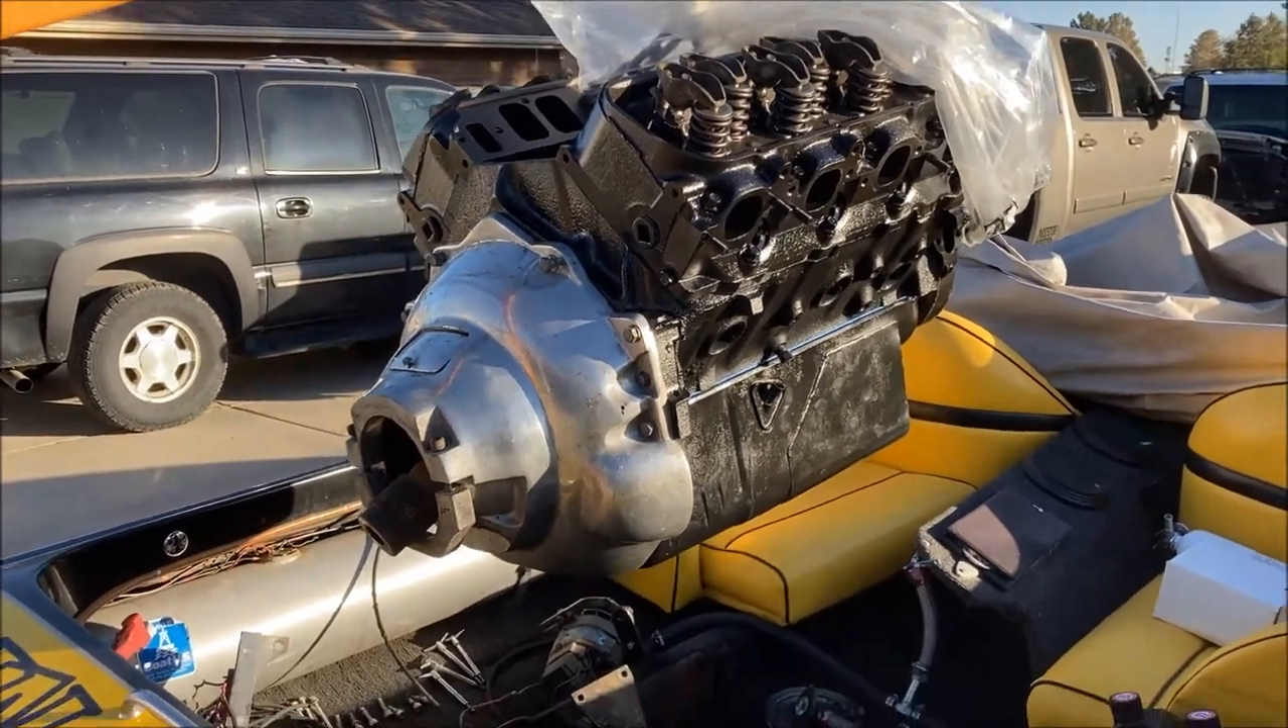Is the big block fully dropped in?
No.